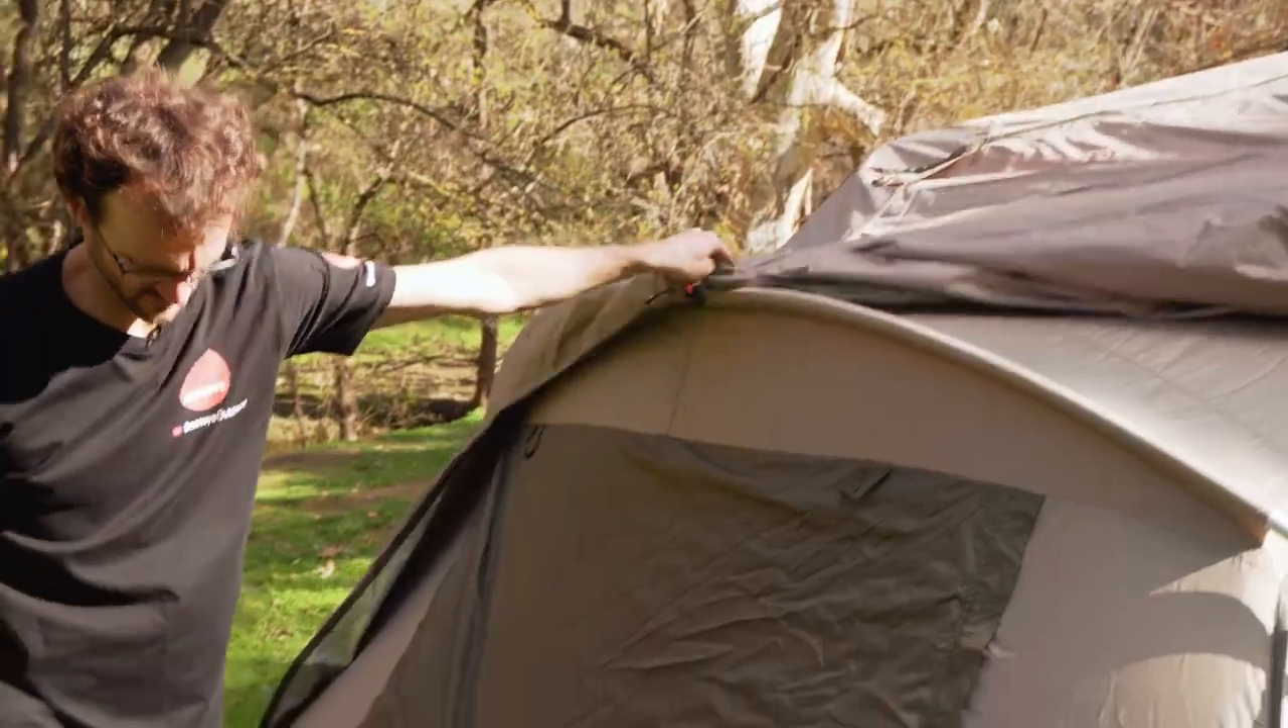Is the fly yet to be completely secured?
Yes.